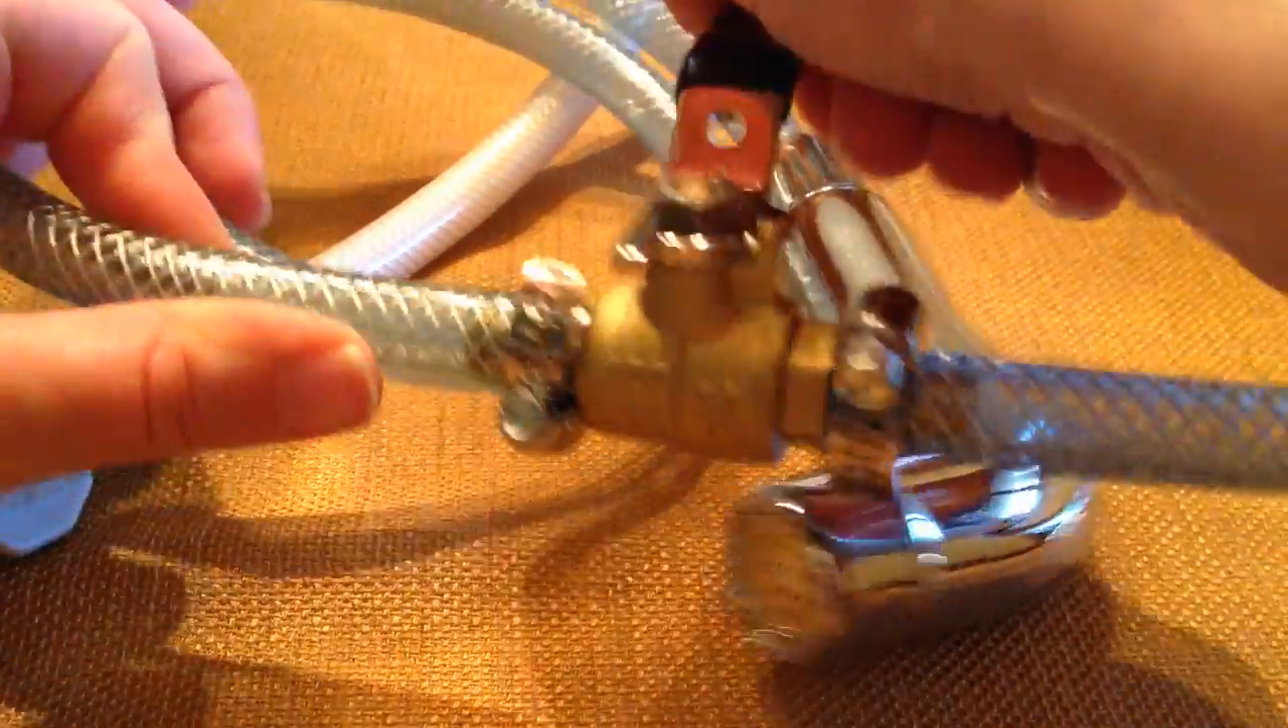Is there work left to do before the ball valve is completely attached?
No.